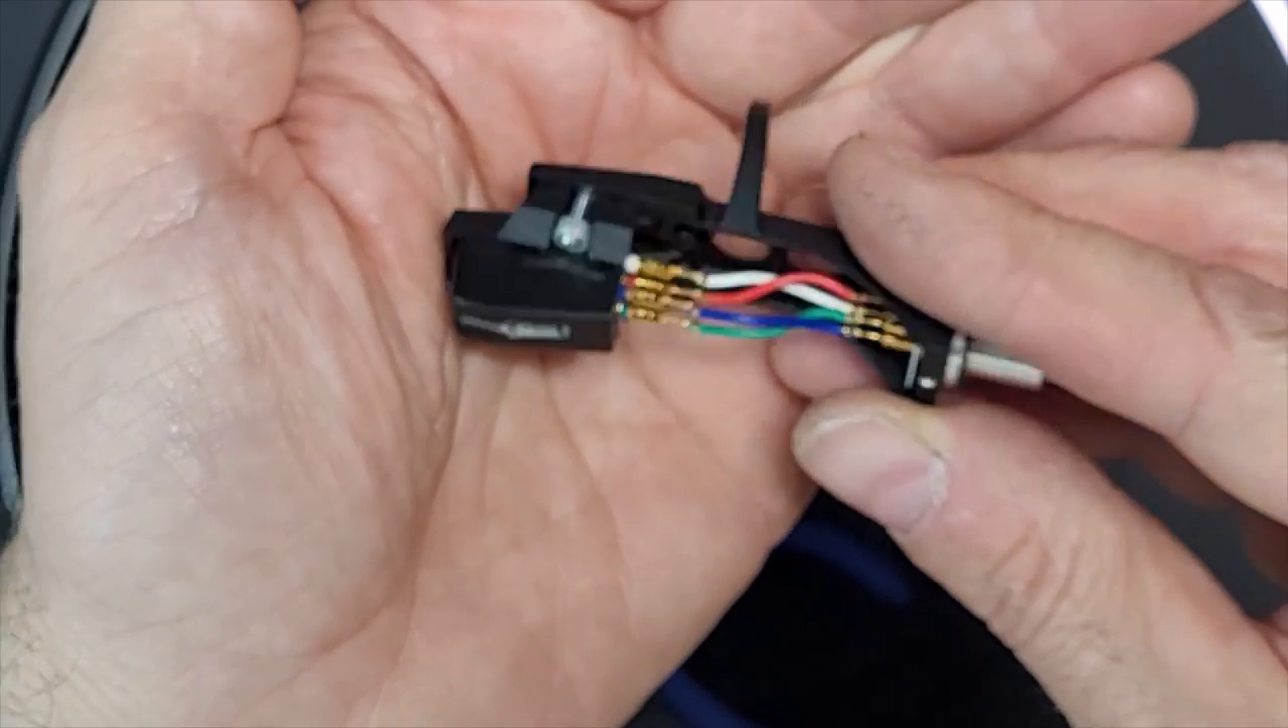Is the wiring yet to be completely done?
No.